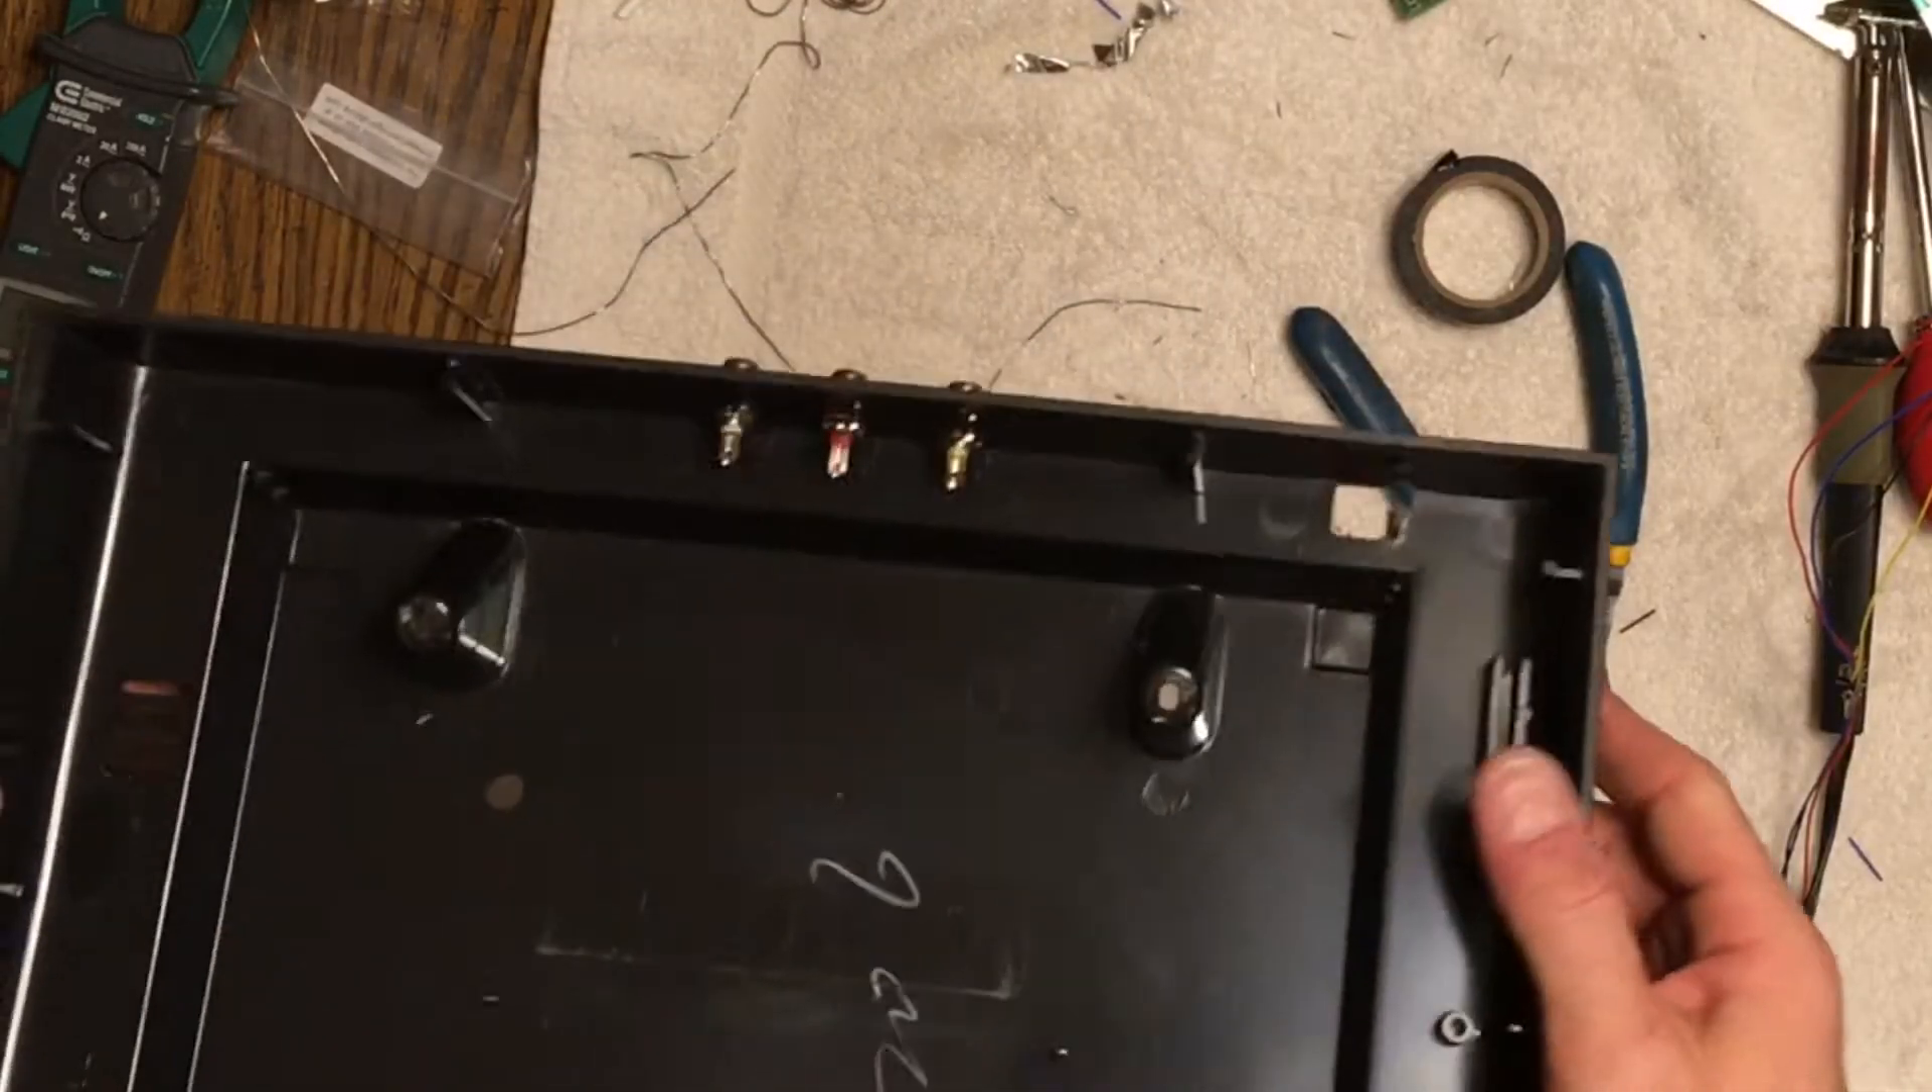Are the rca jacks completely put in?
Yes.